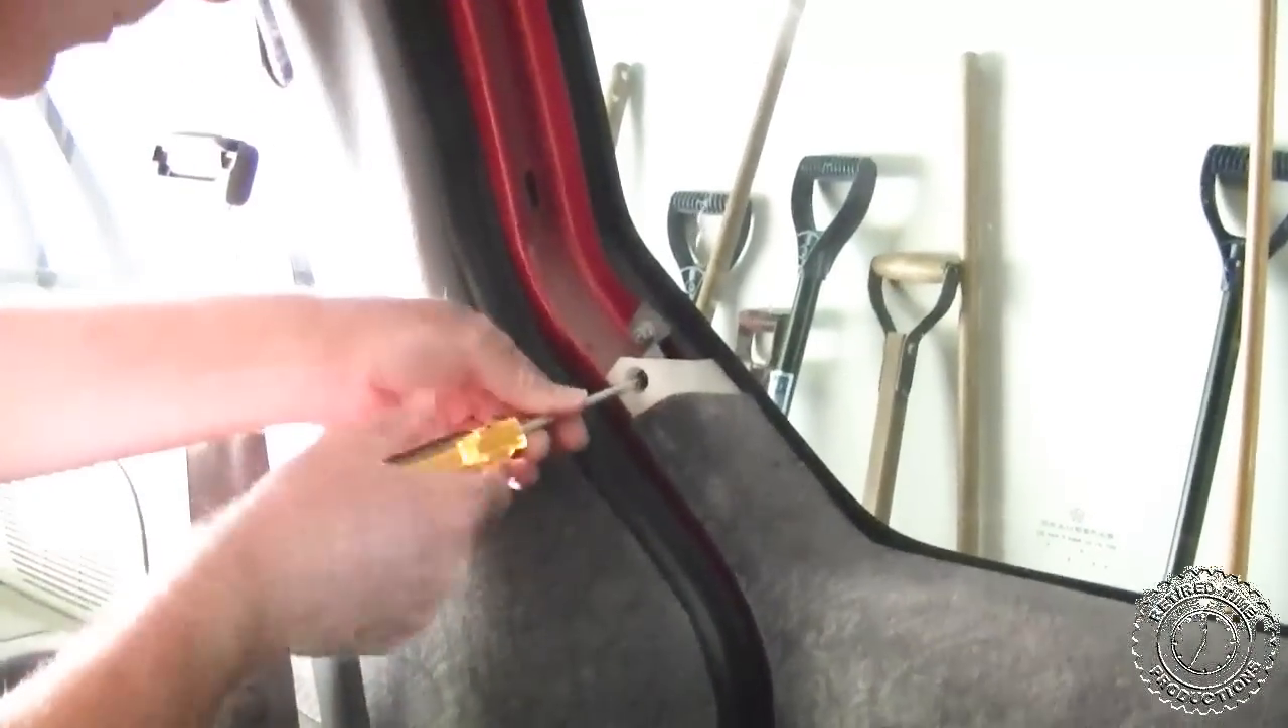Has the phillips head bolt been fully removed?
No.